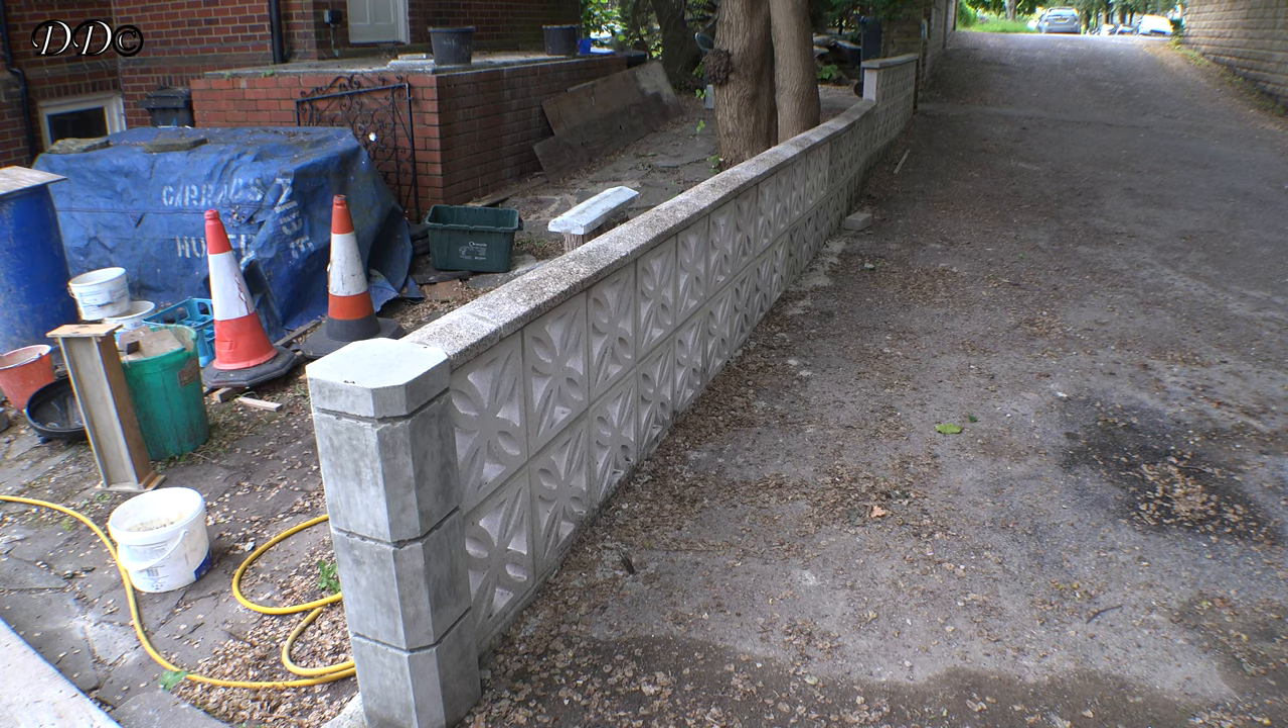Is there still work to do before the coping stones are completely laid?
No.